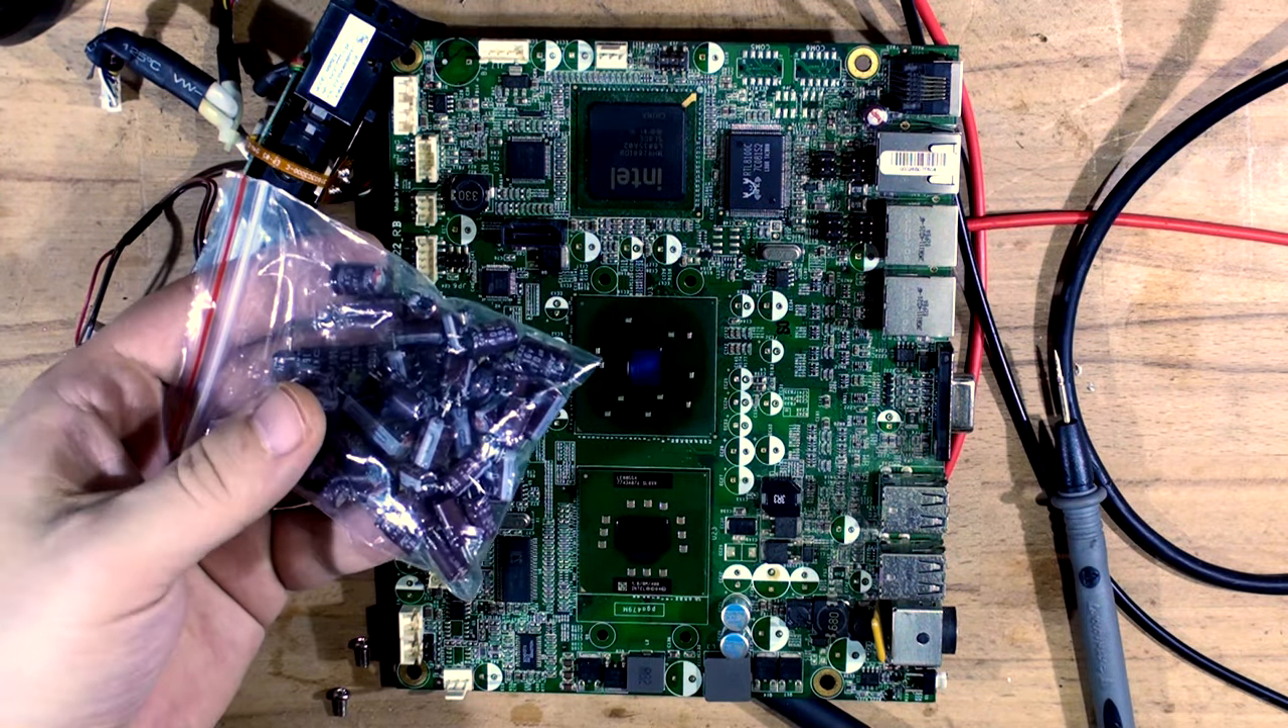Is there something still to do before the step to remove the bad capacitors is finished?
No.